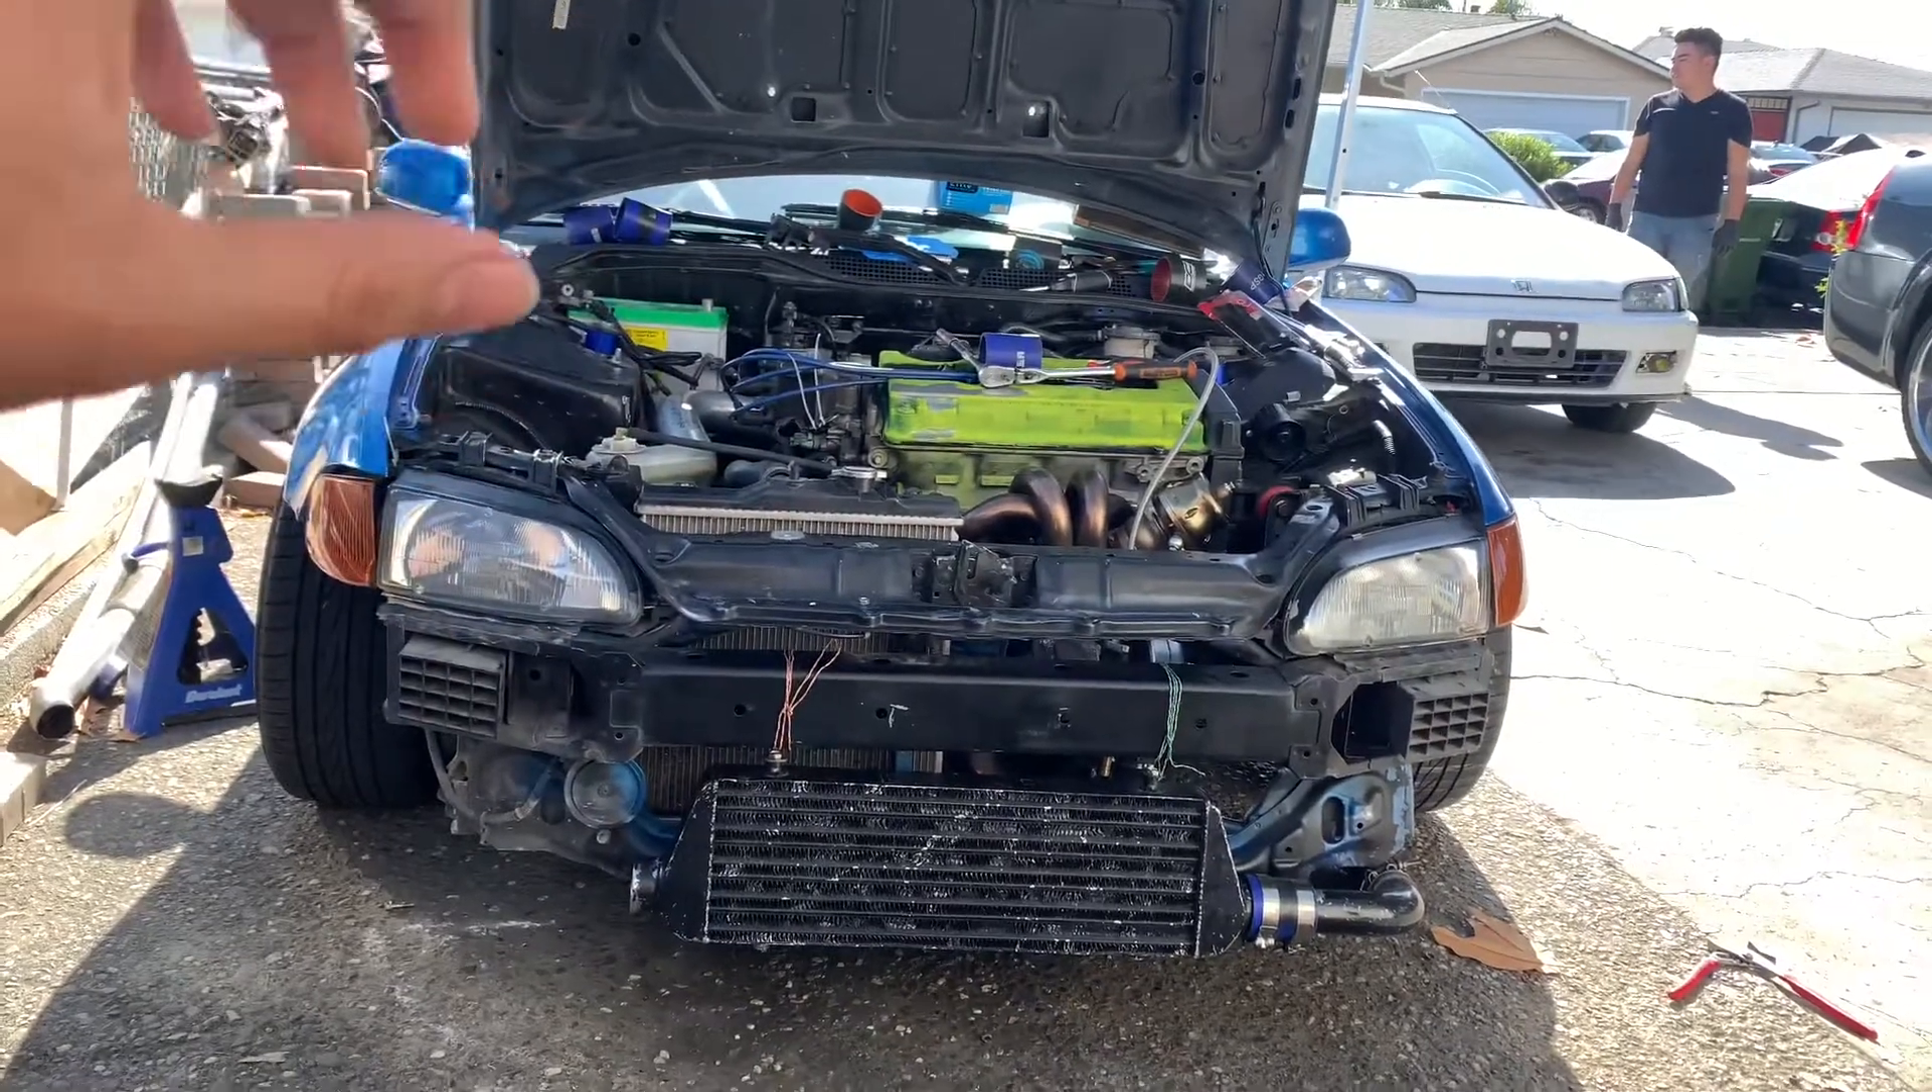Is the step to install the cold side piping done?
No.